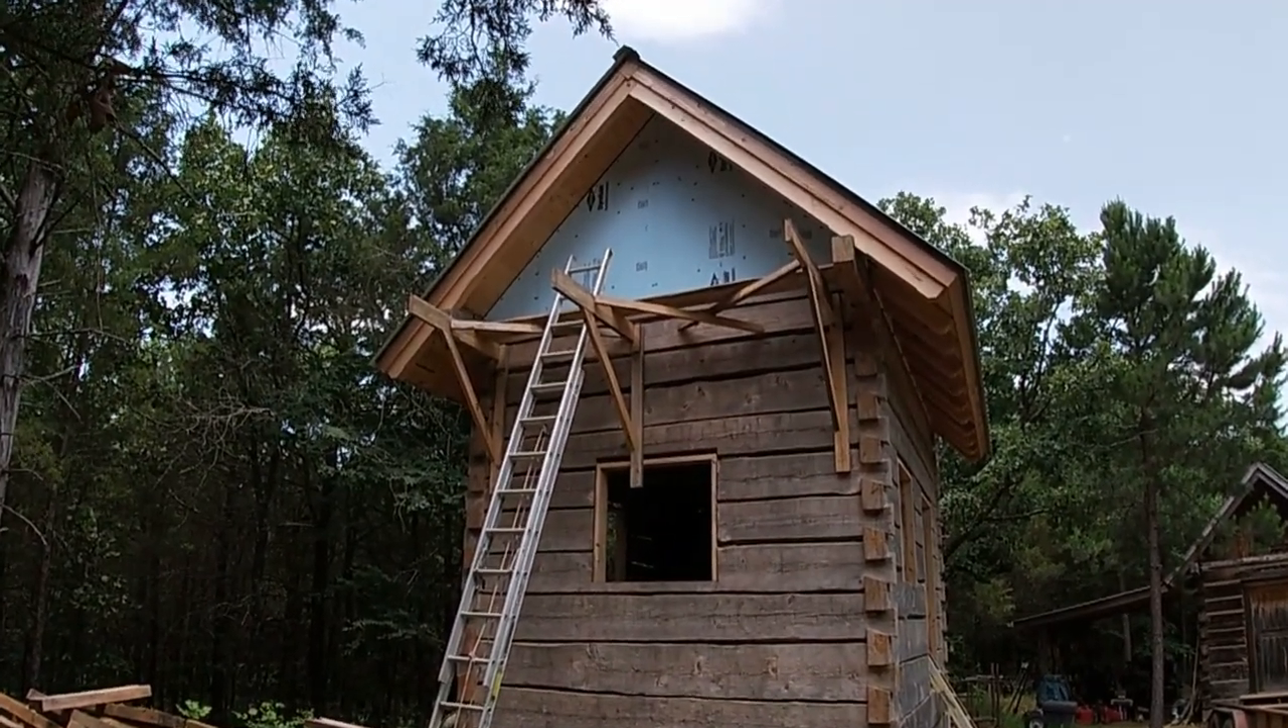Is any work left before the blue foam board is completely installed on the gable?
No.